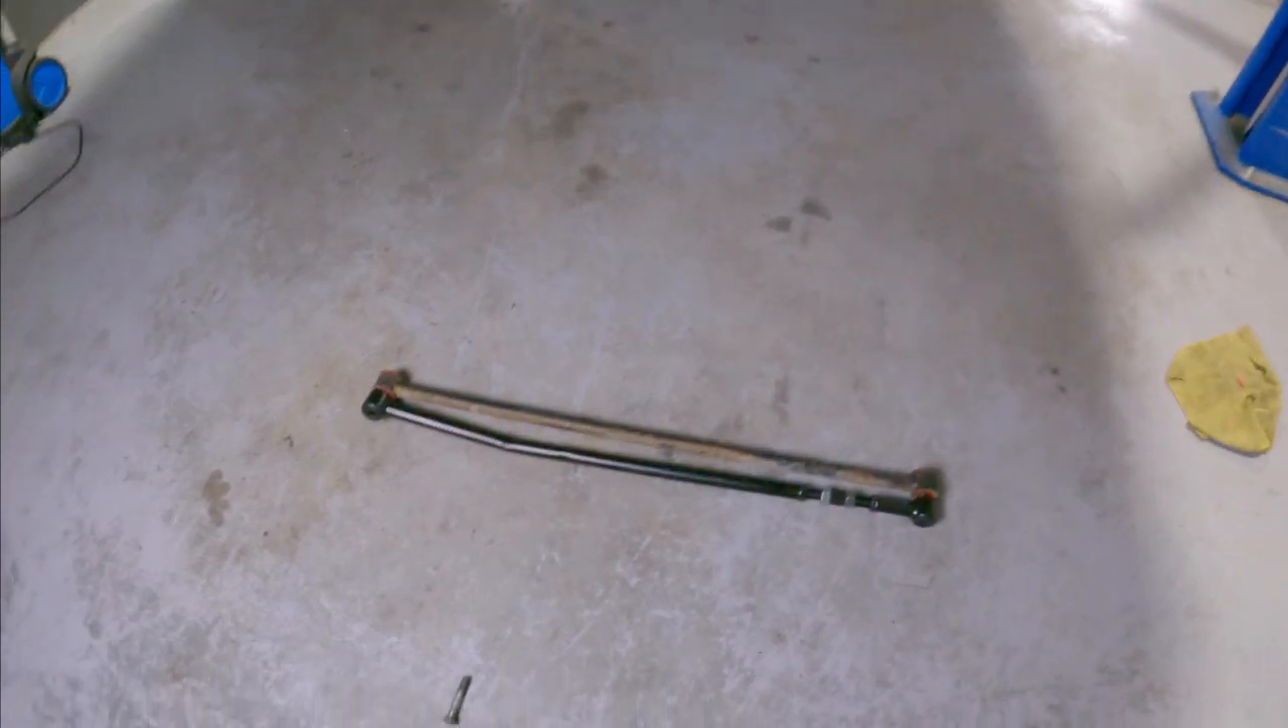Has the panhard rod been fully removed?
Yes.